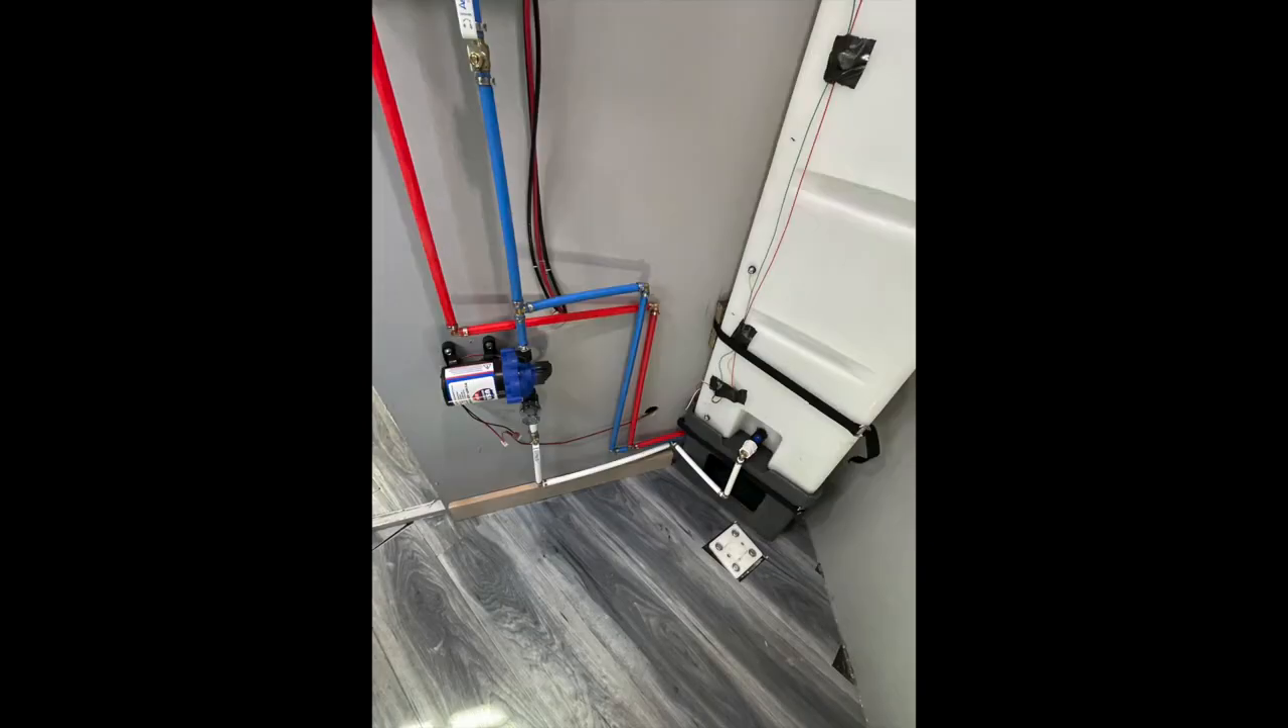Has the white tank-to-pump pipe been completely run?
Yes.